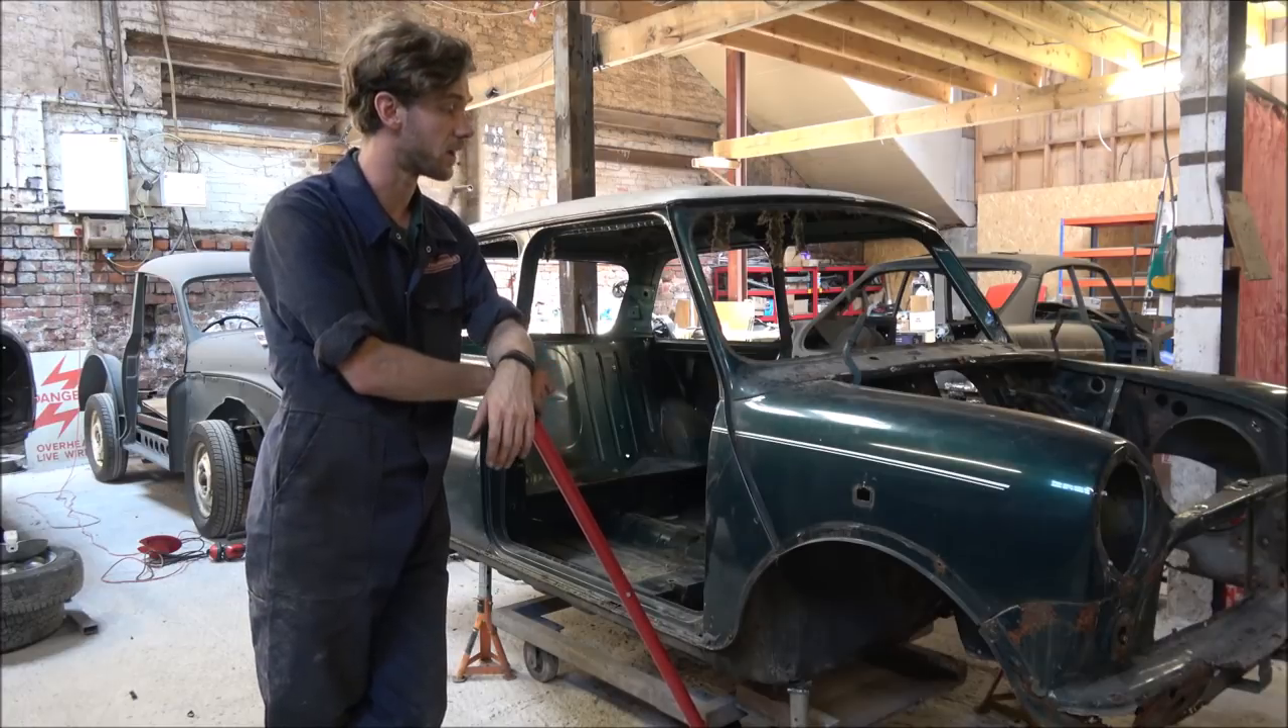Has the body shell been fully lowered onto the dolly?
No.